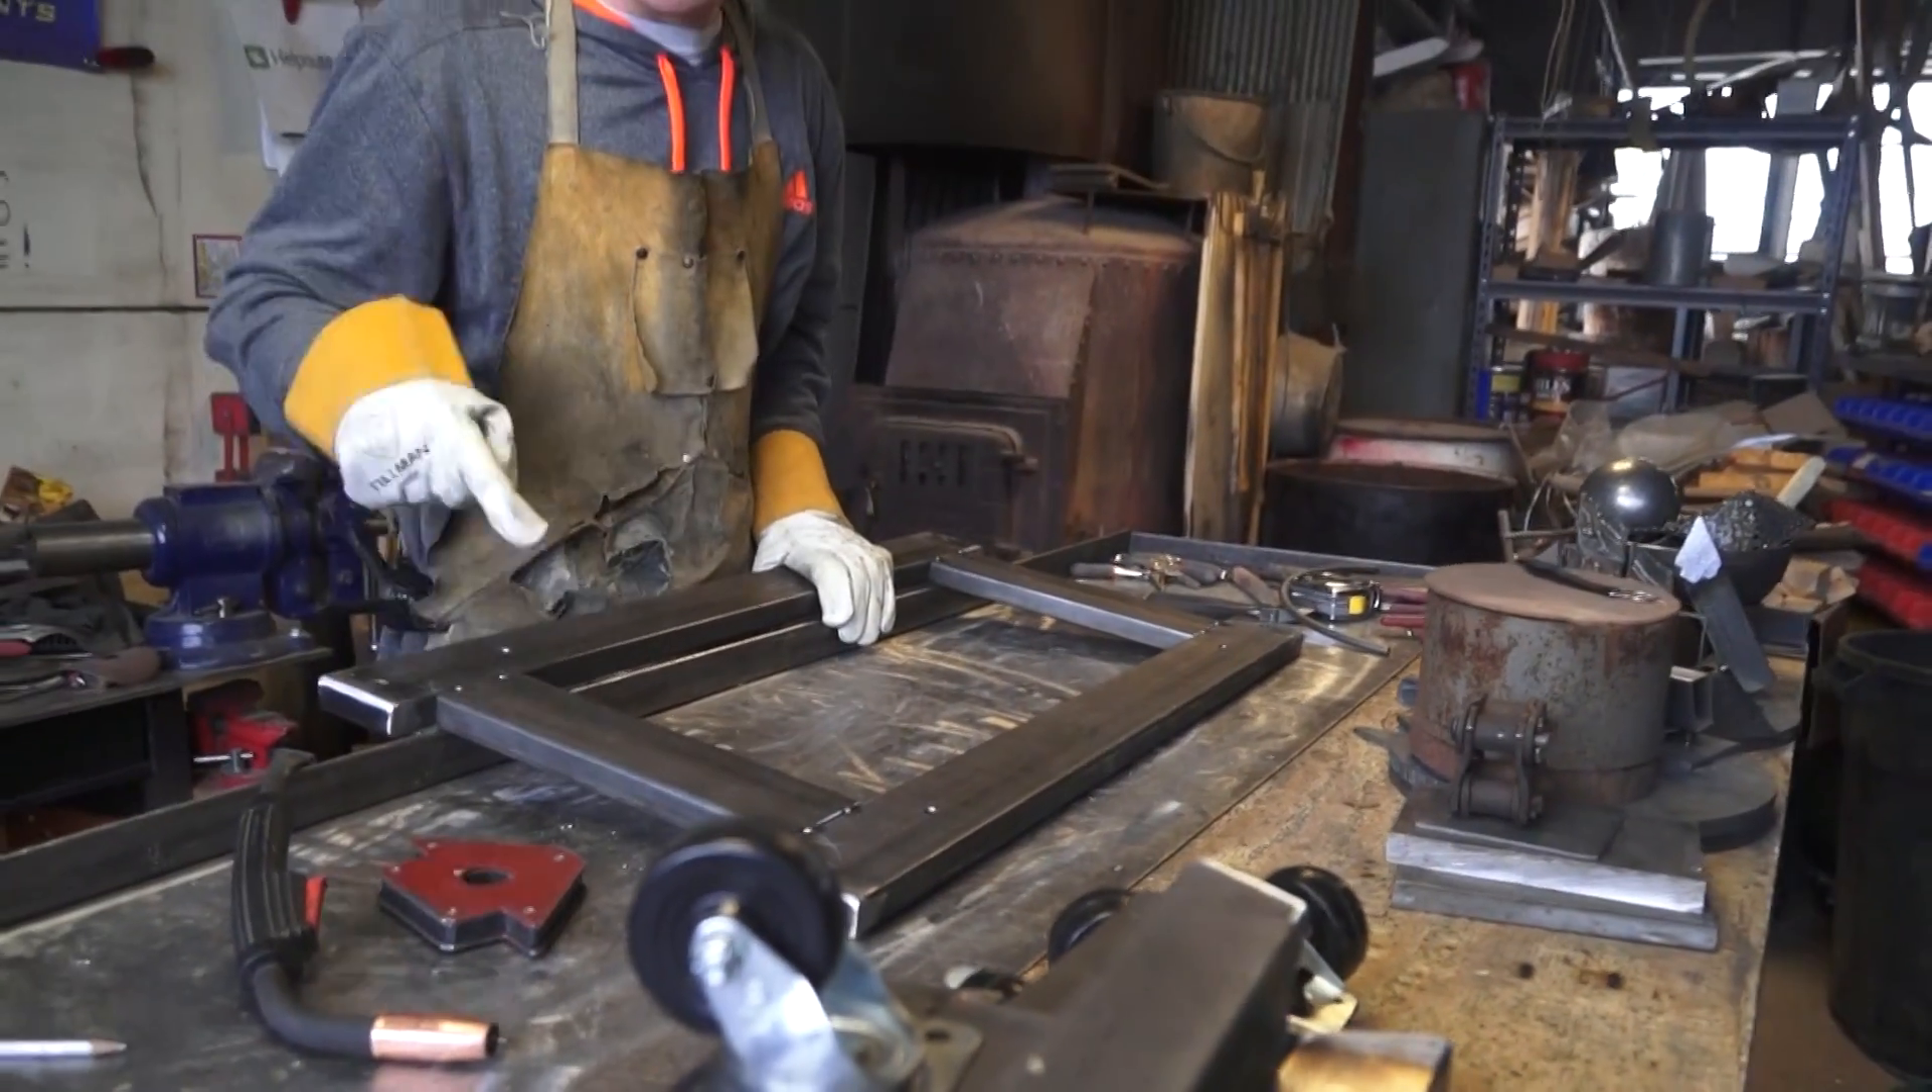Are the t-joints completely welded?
No.